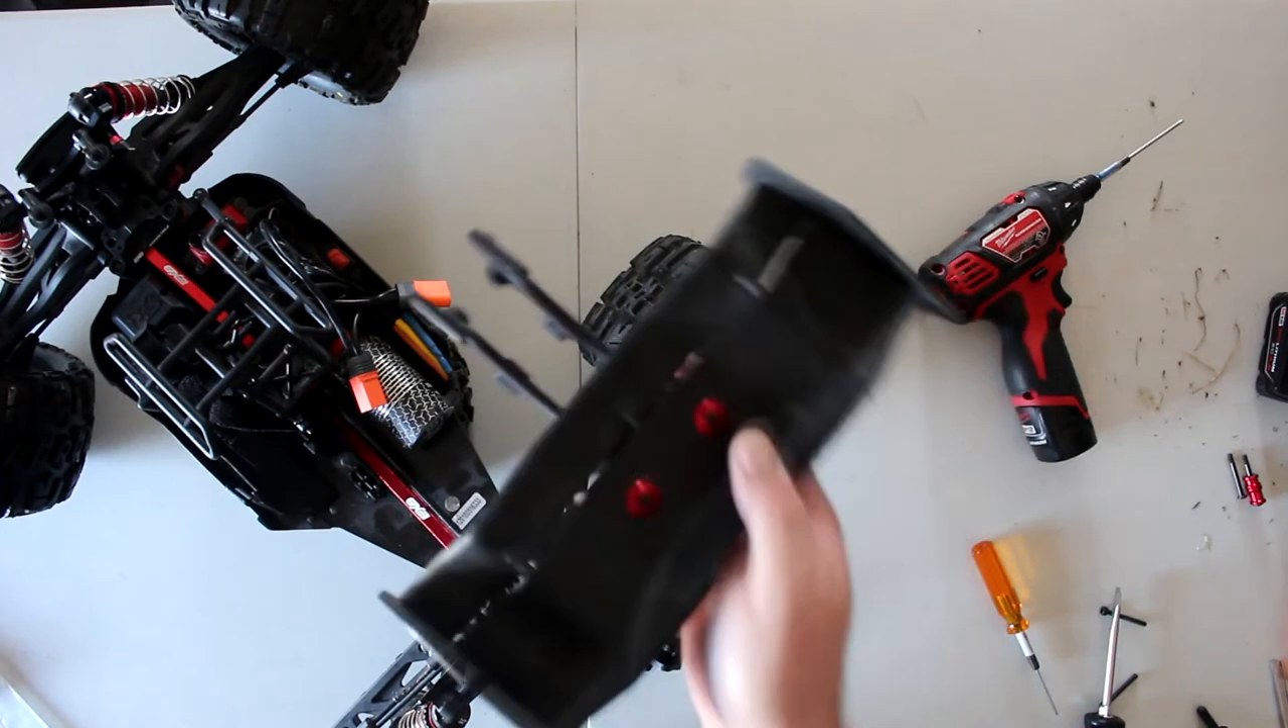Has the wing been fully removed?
Yes.